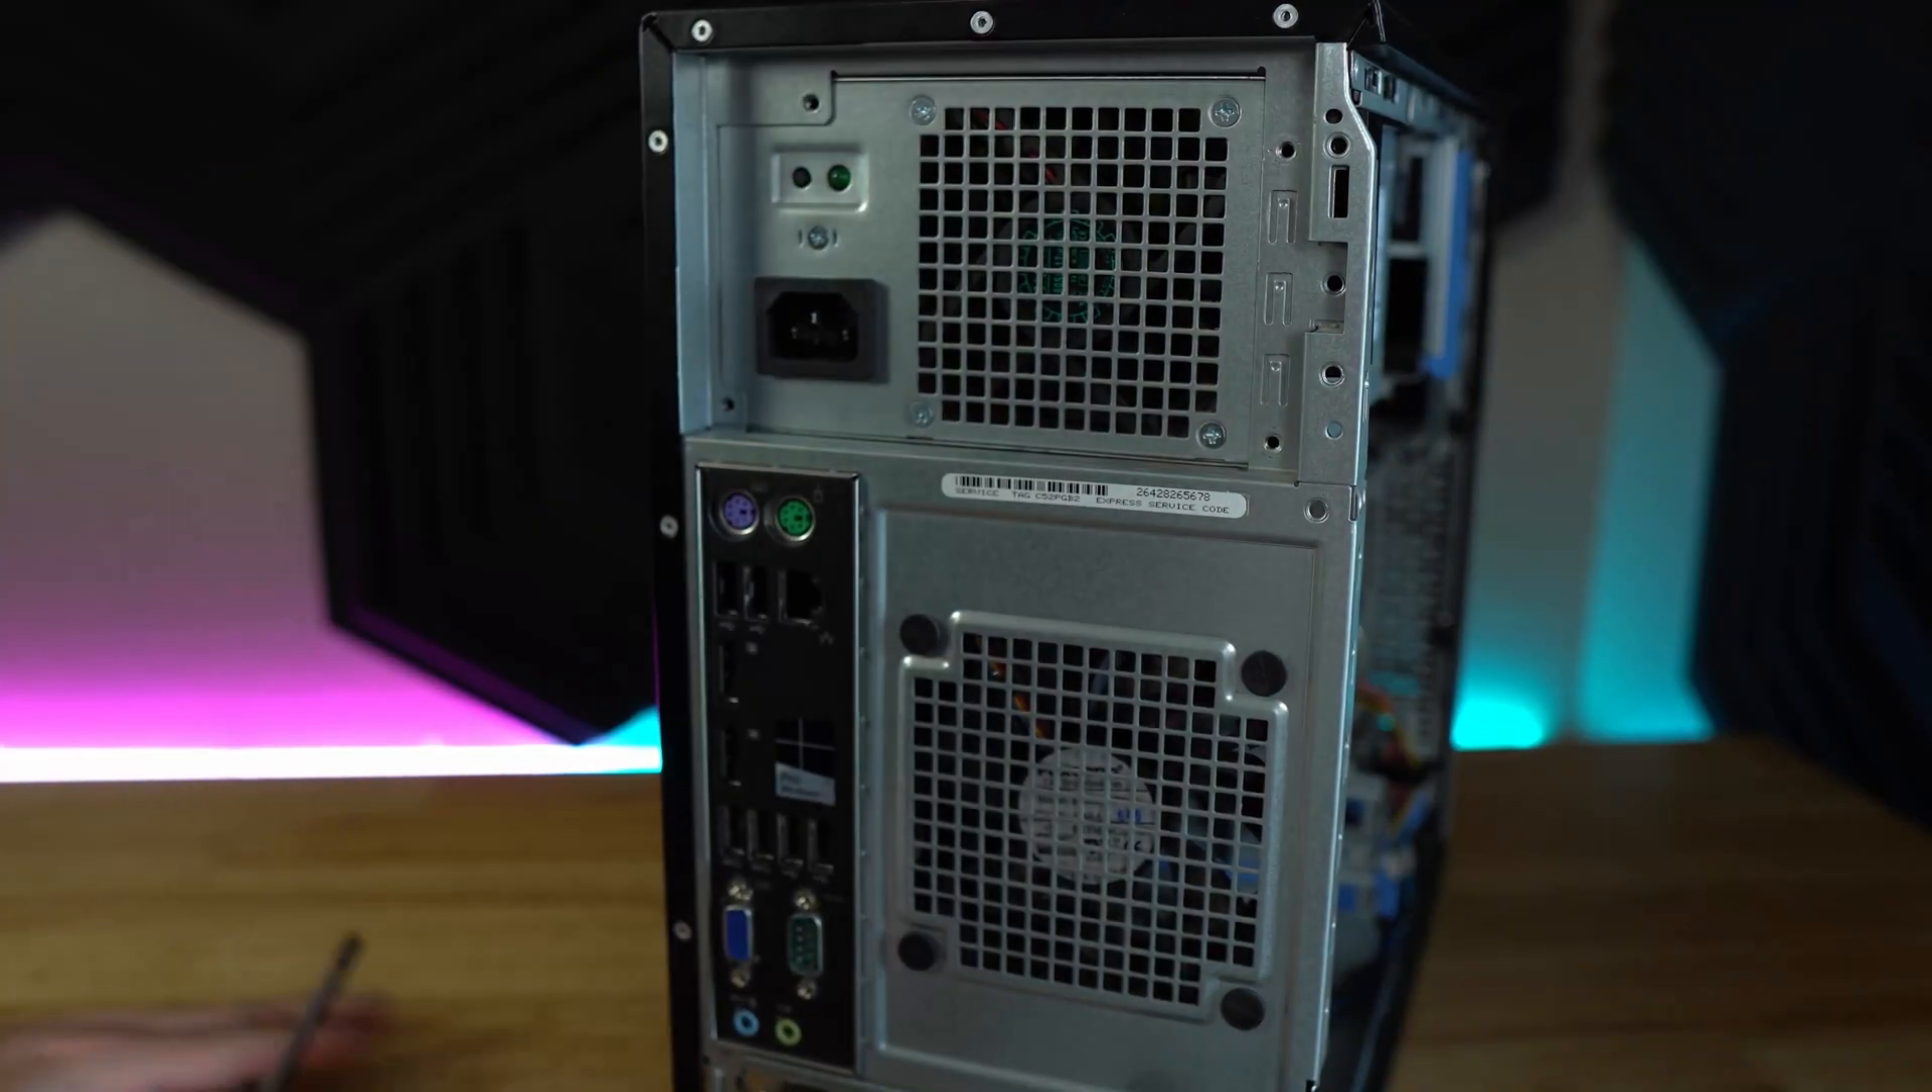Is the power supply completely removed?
No.